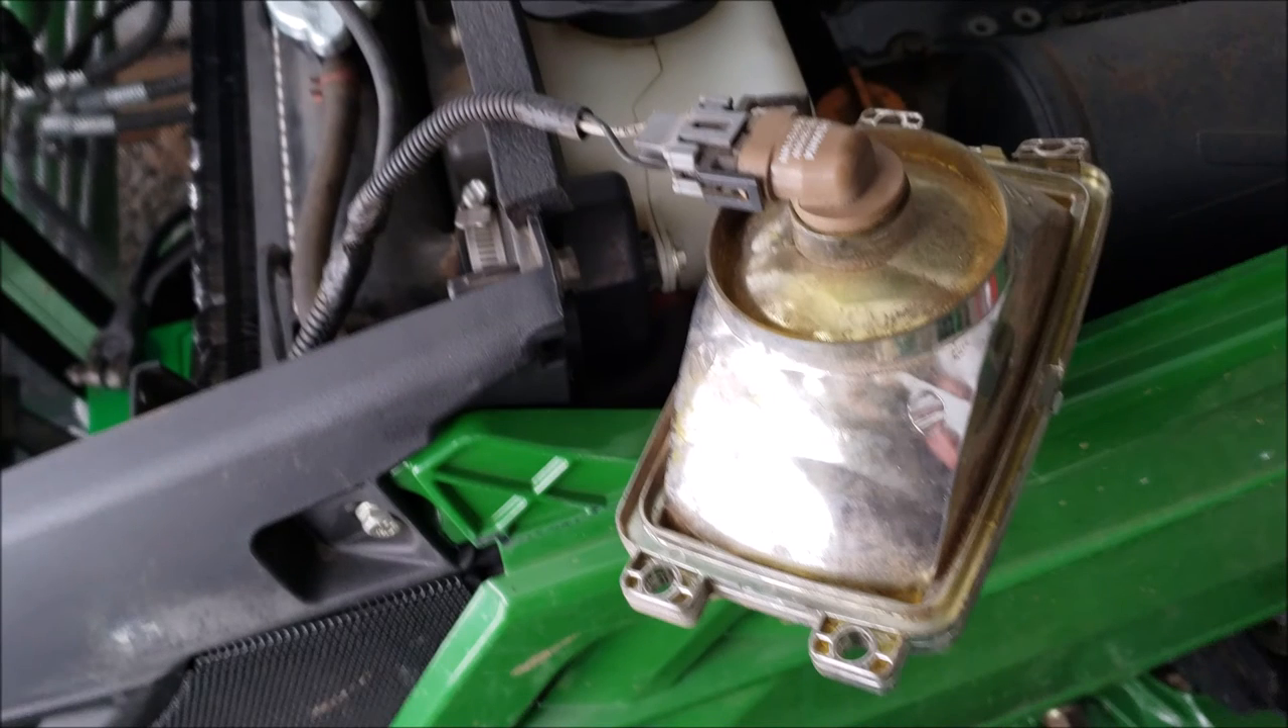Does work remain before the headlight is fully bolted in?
Yes.